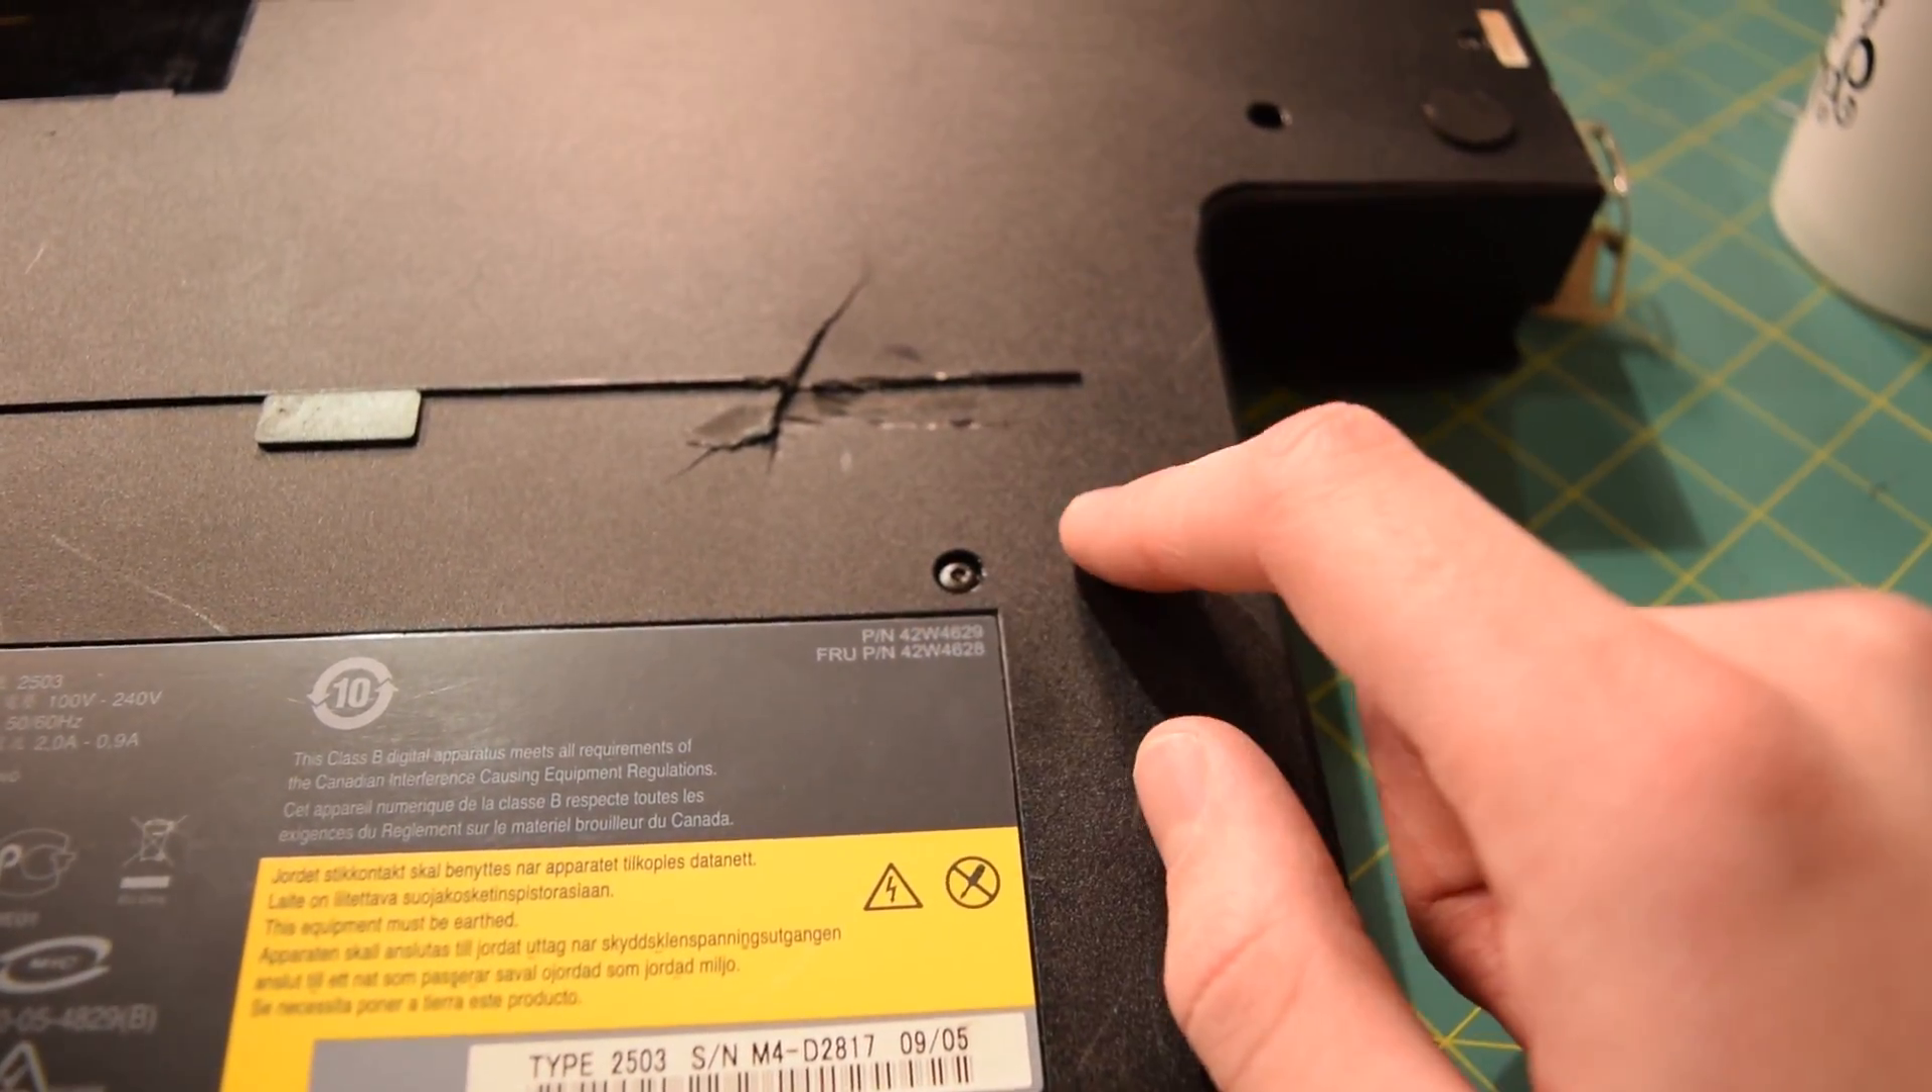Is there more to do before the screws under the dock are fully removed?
Yes.